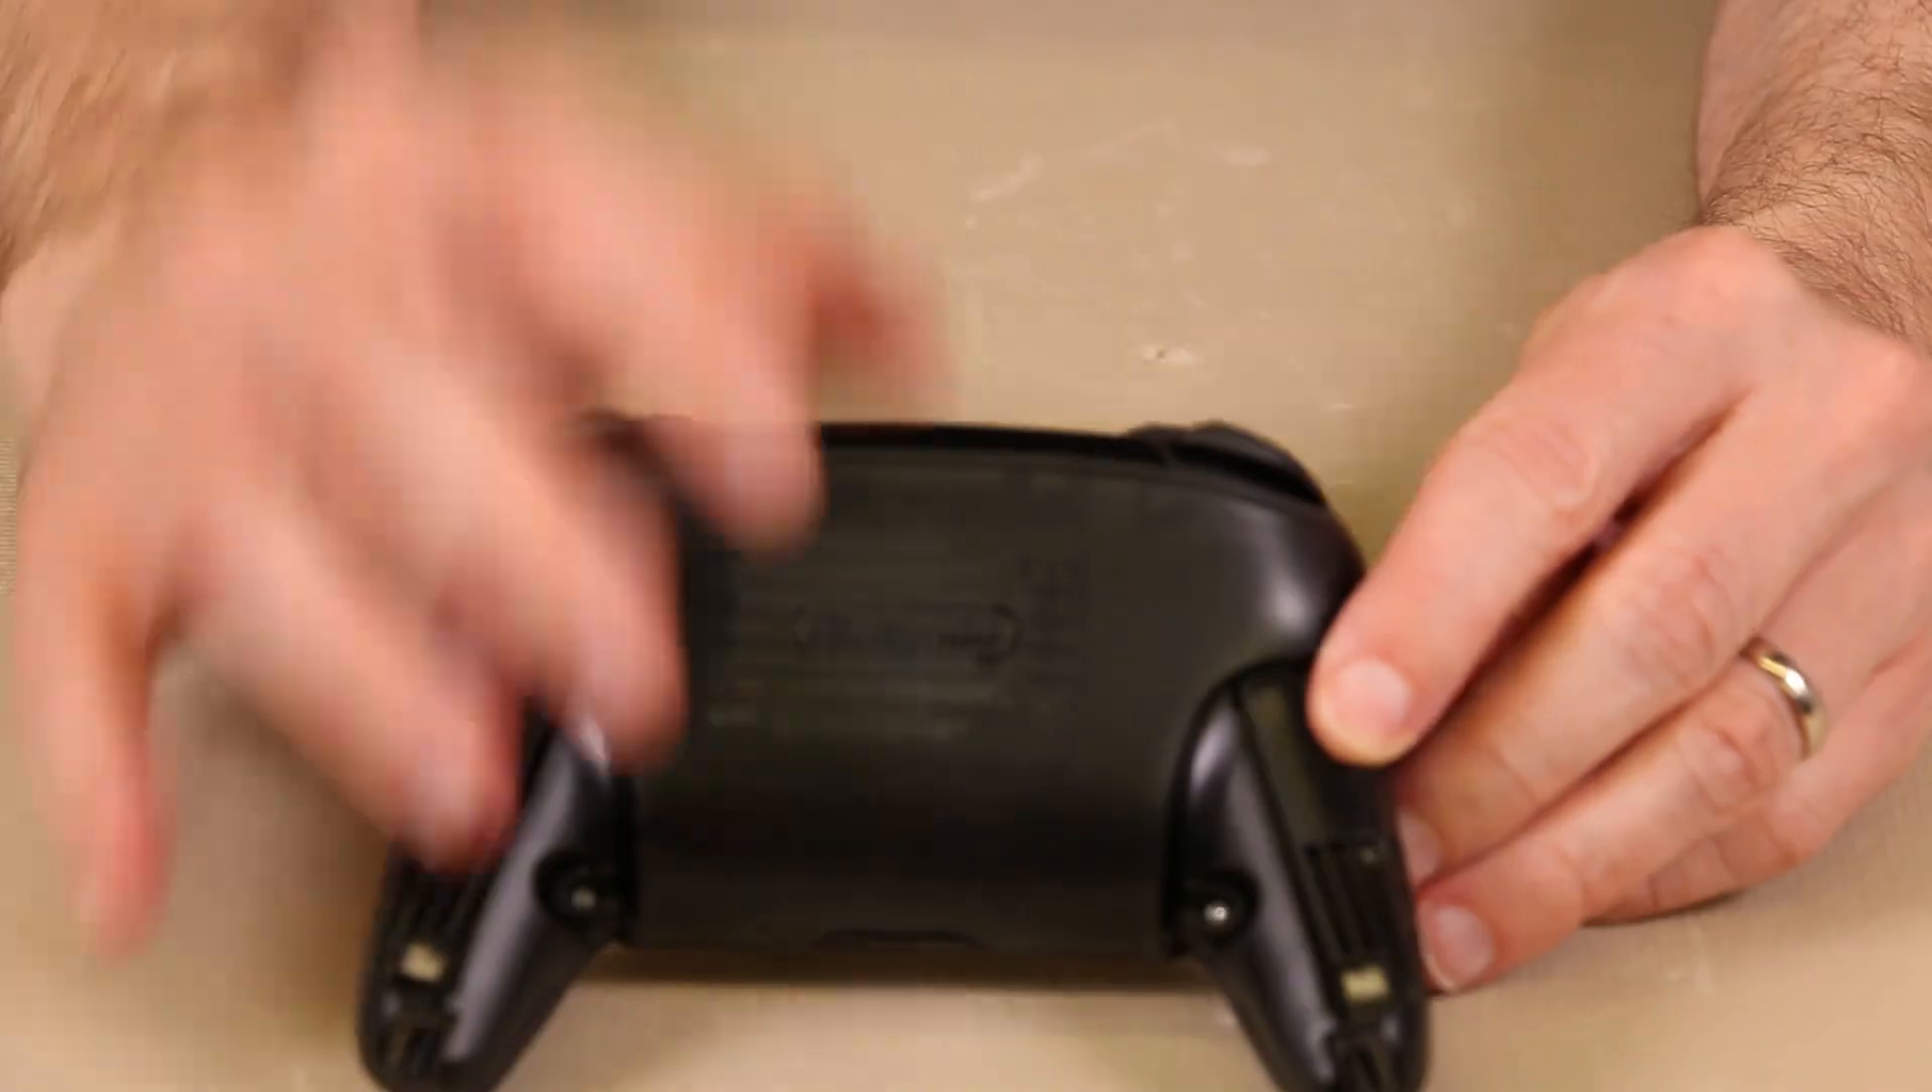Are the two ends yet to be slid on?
Yes.